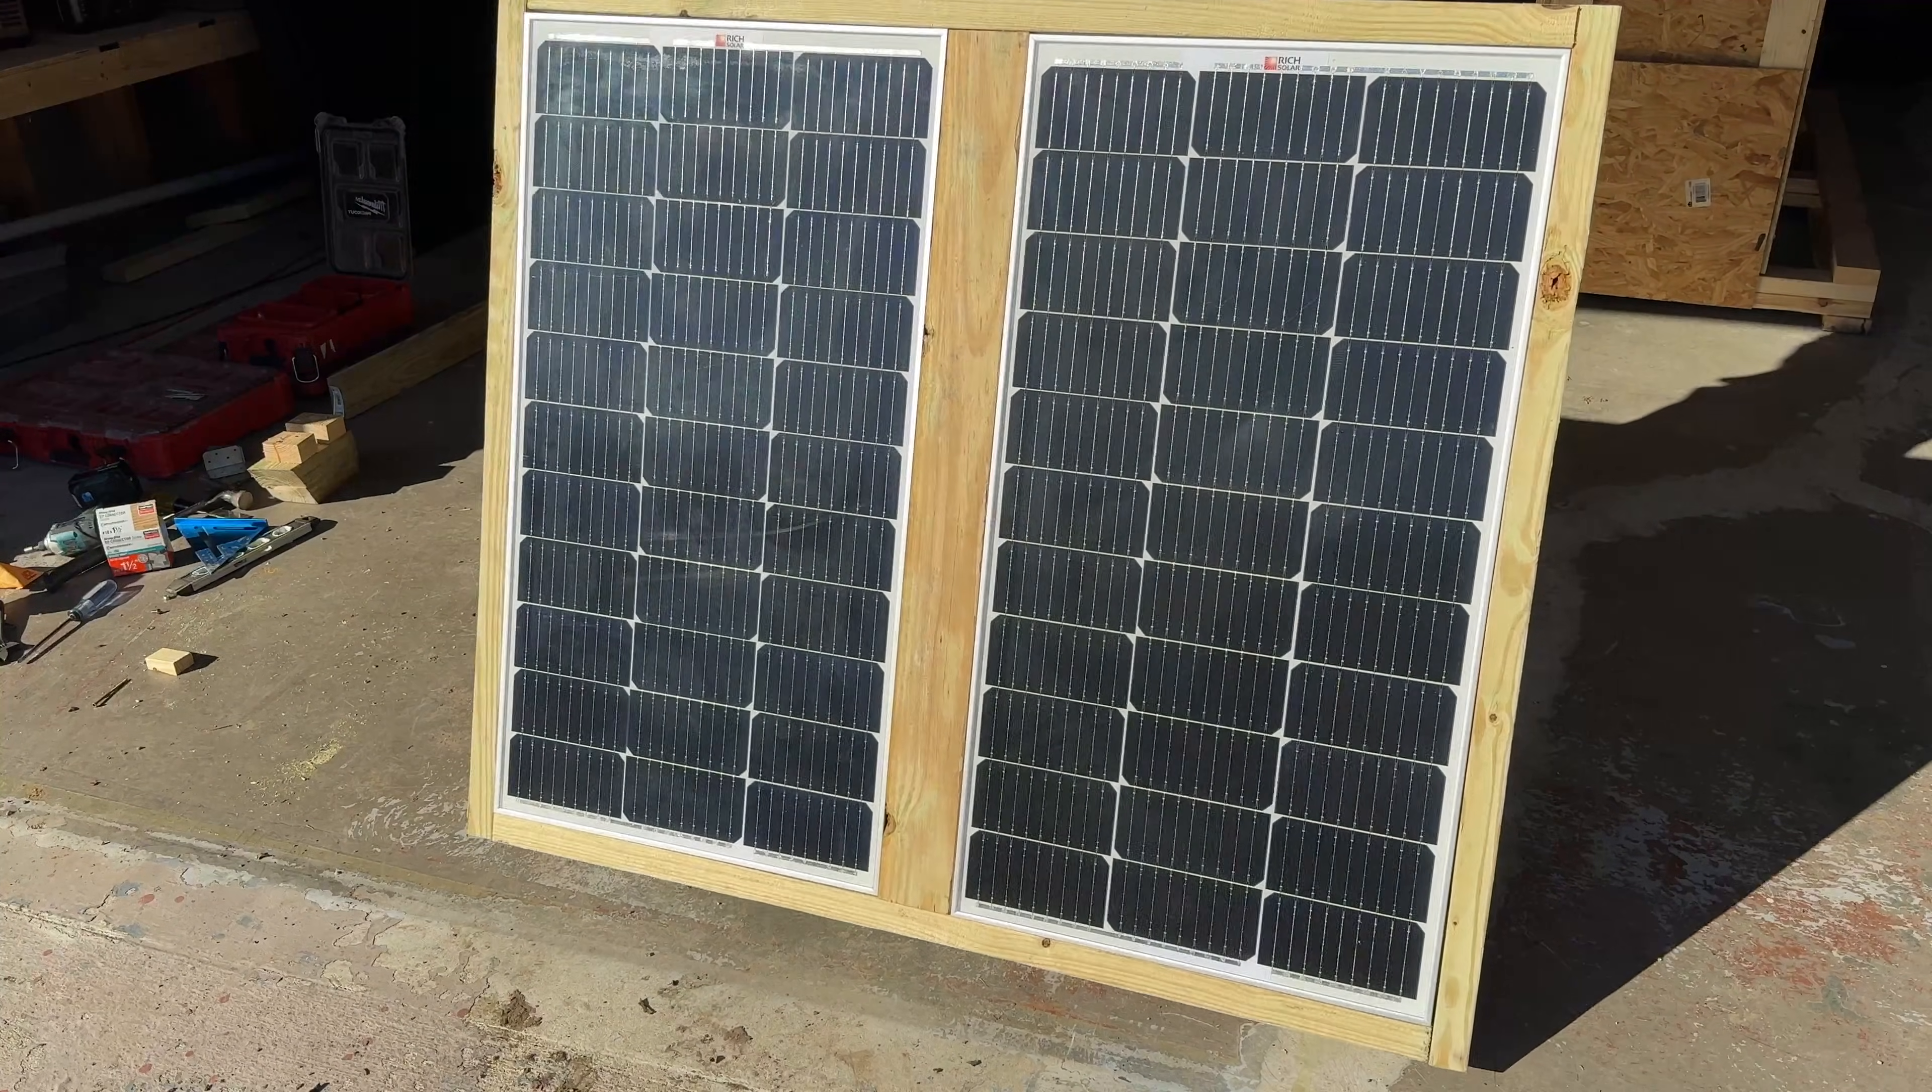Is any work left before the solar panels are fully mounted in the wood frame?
No.